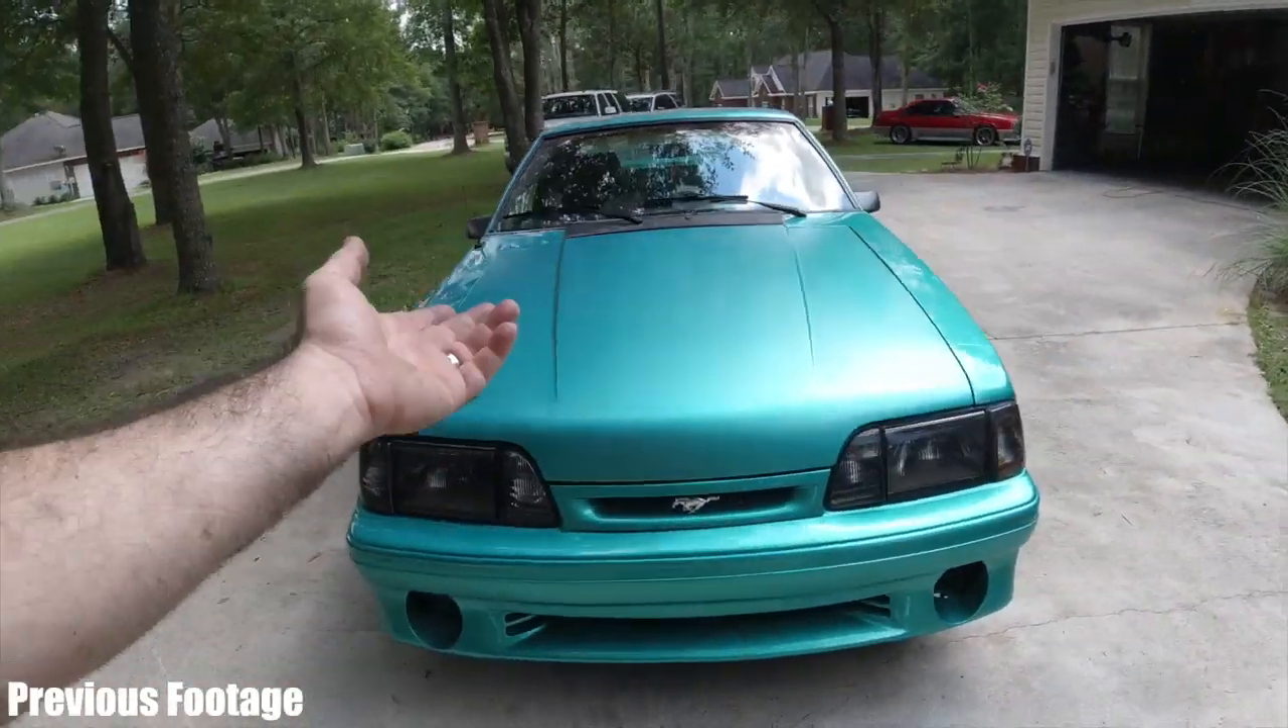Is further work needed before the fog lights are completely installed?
Yes.